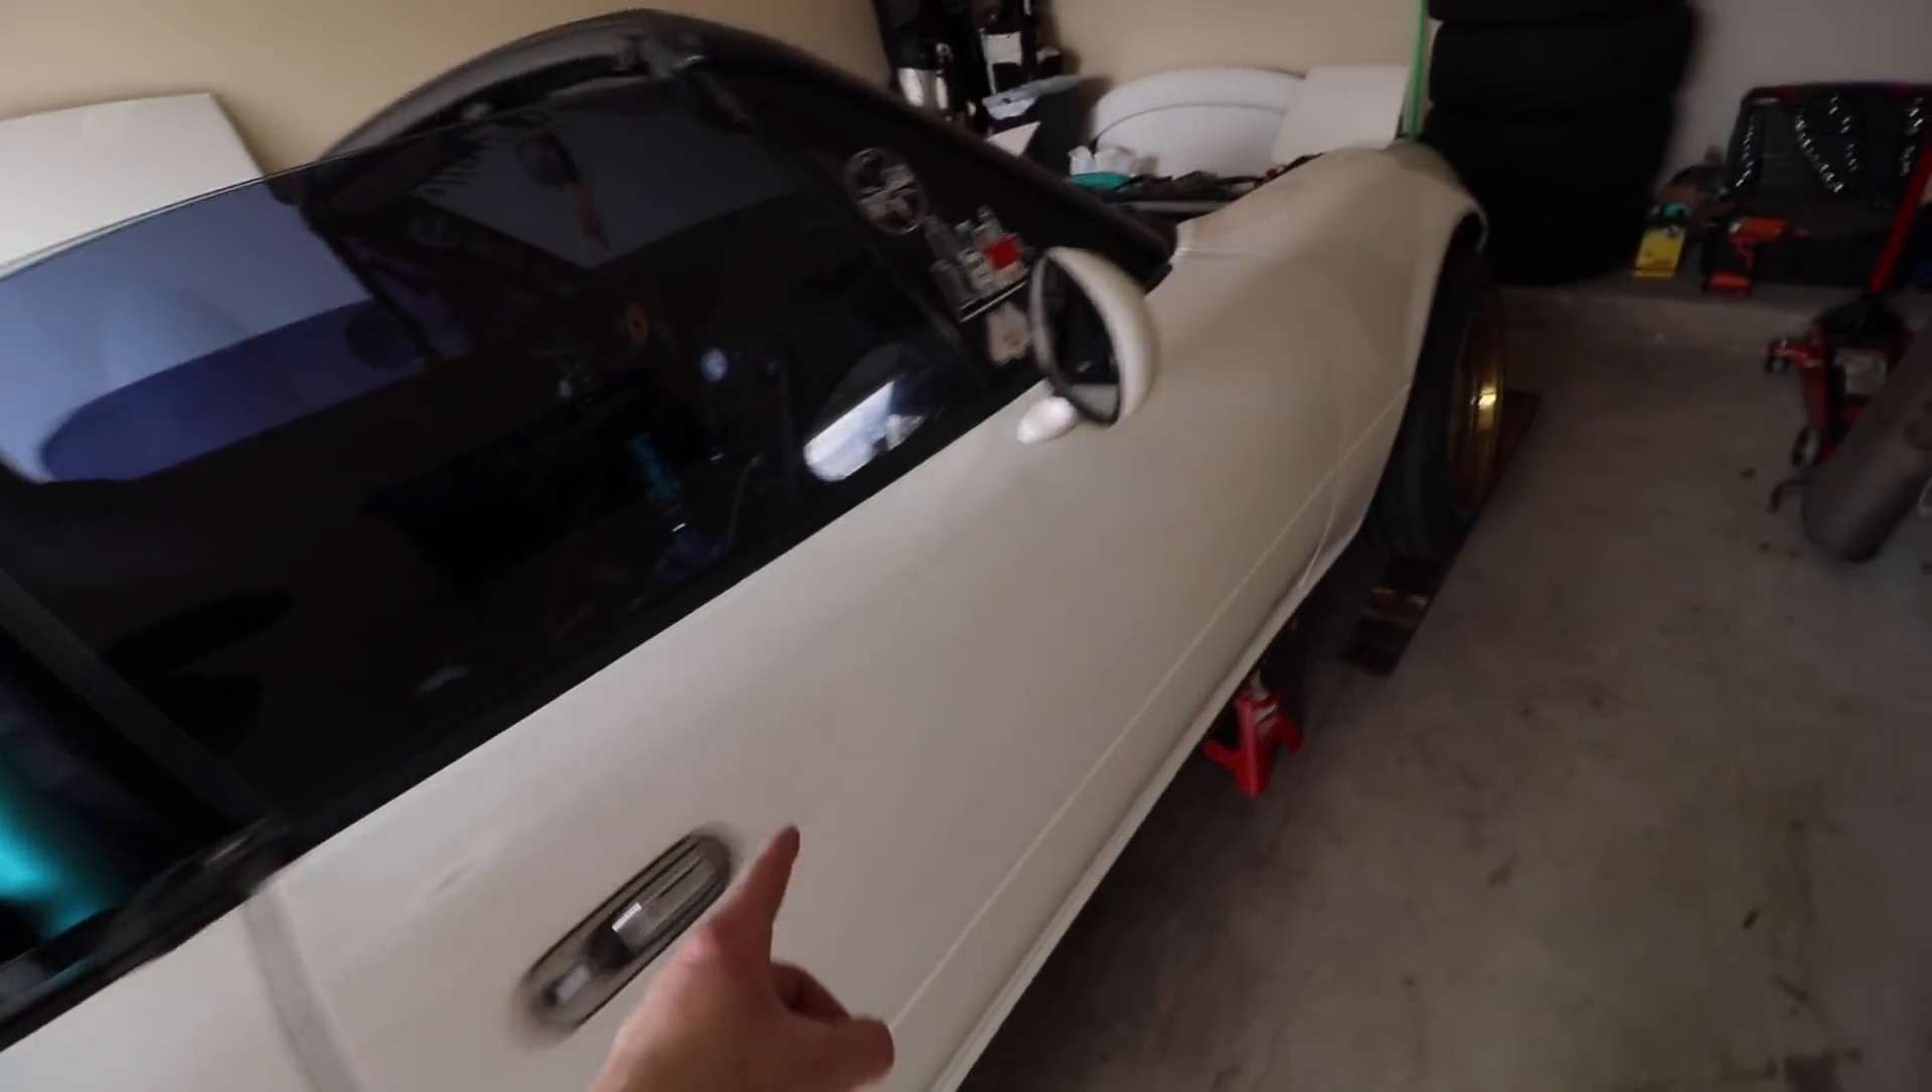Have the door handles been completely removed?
No.